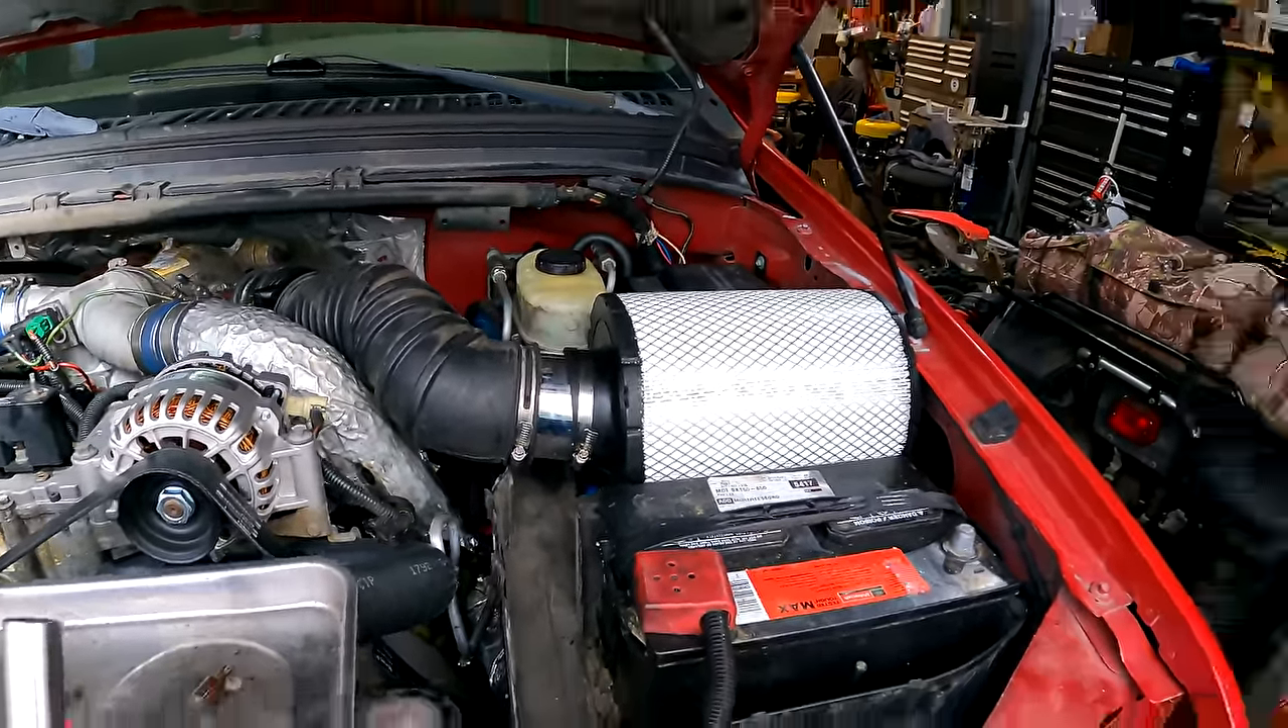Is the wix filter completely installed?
Yes.